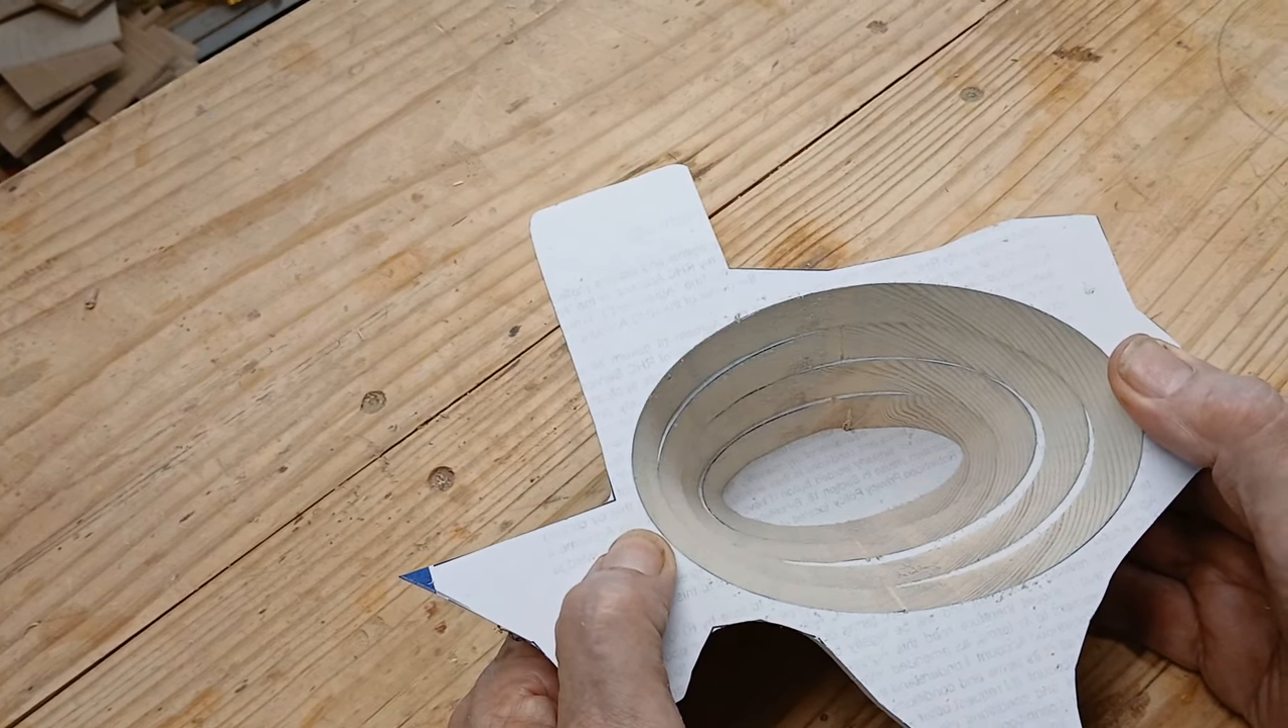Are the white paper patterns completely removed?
No.